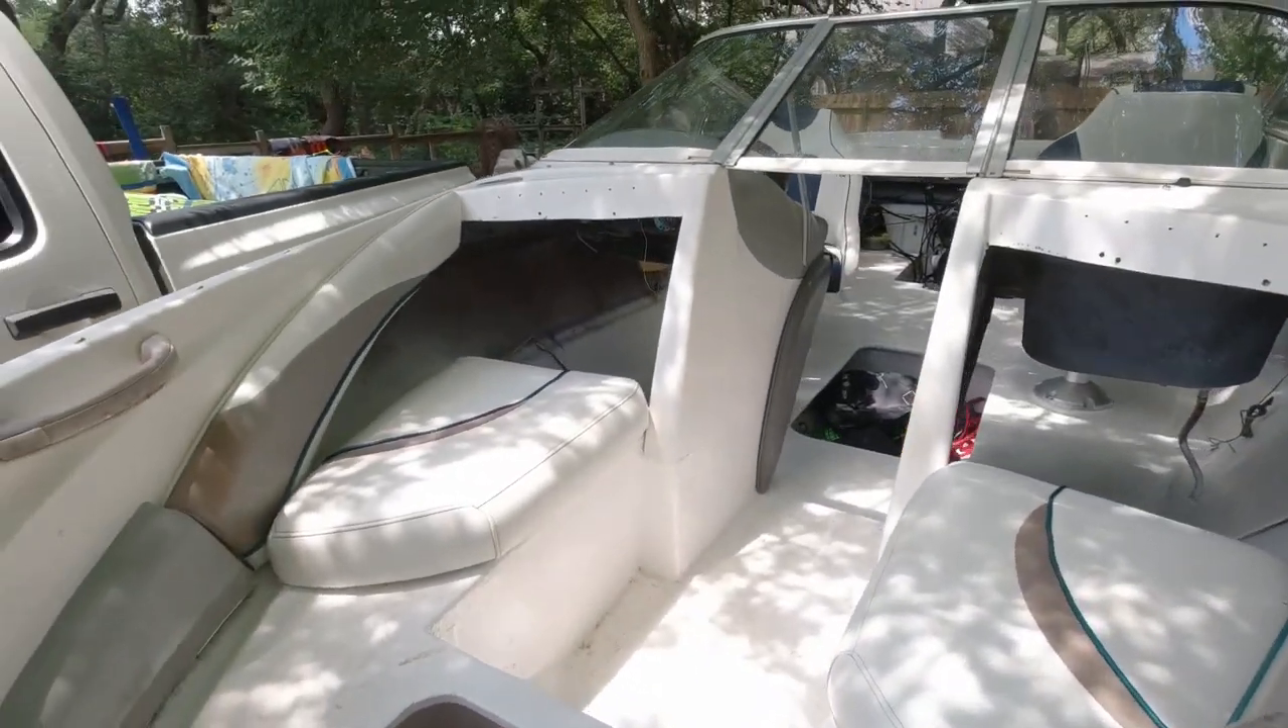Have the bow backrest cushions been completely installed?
No.